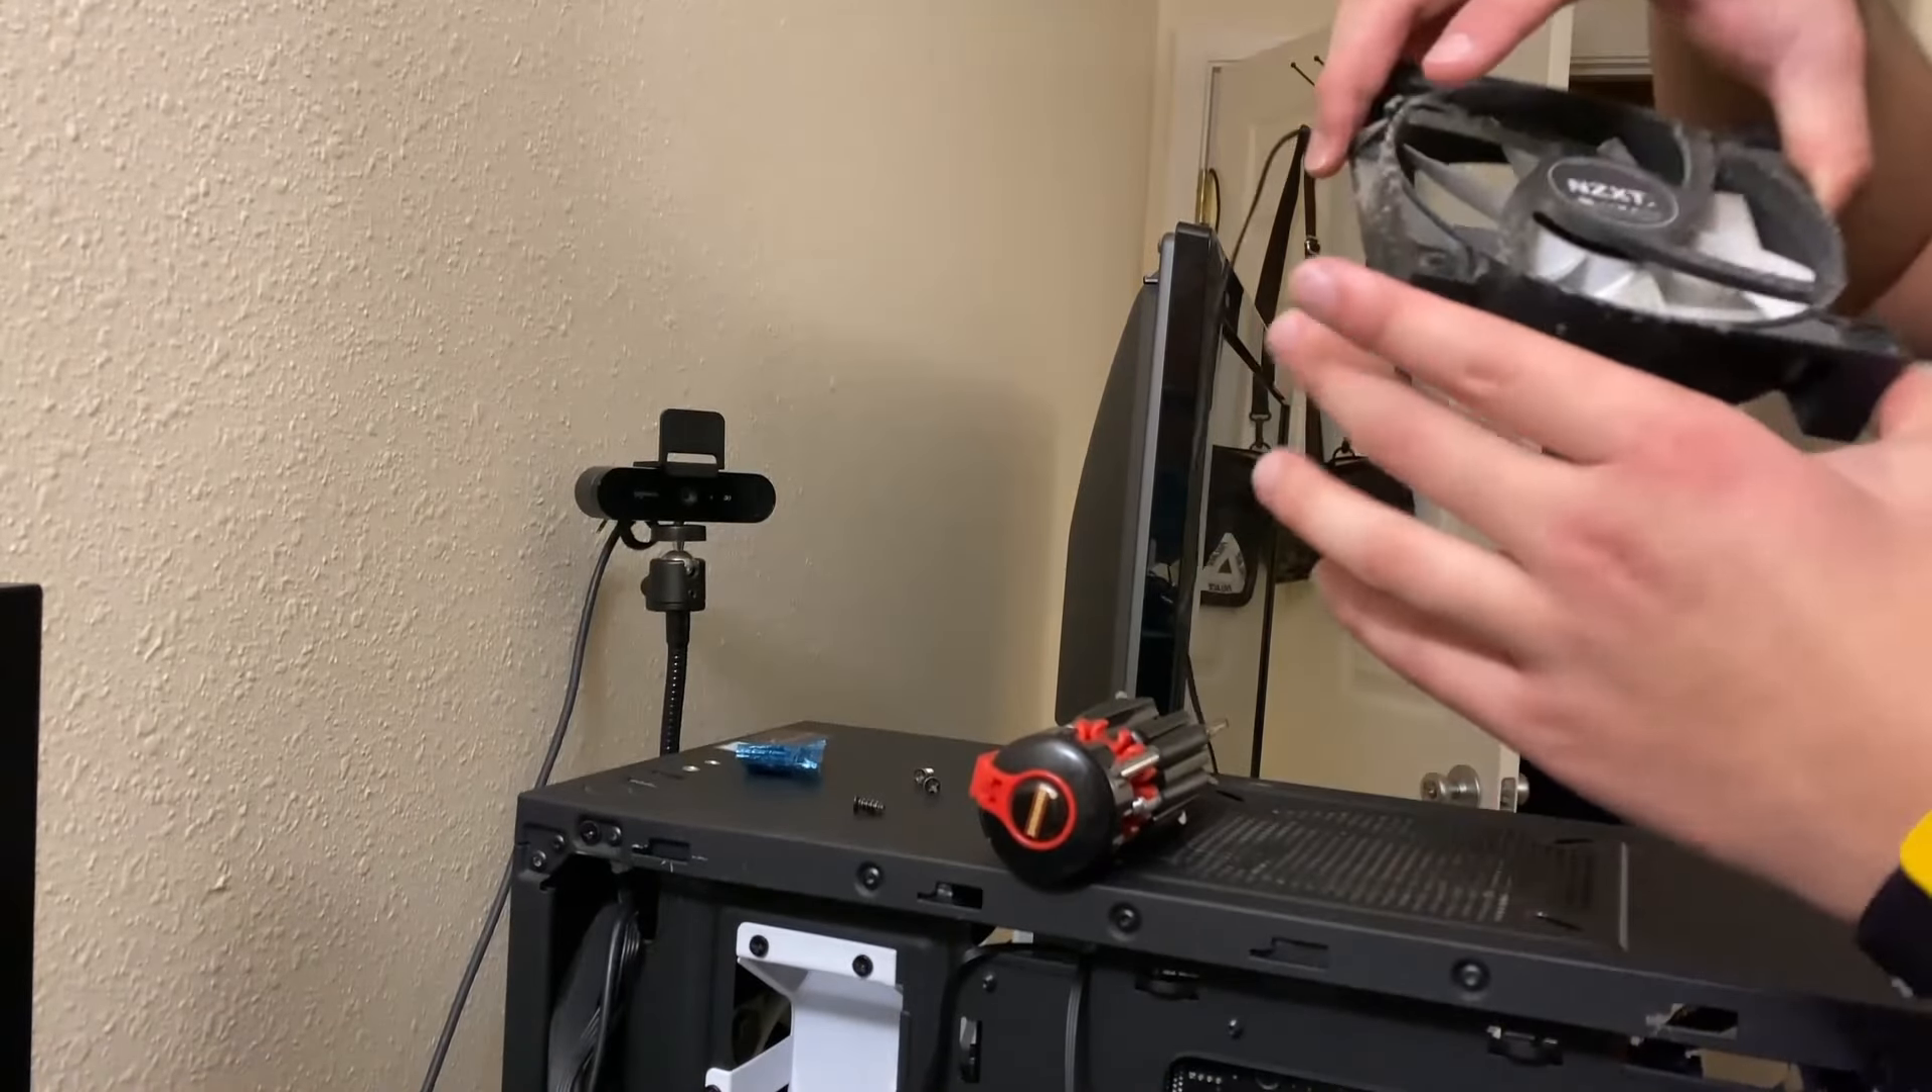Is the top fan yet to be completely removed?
No.